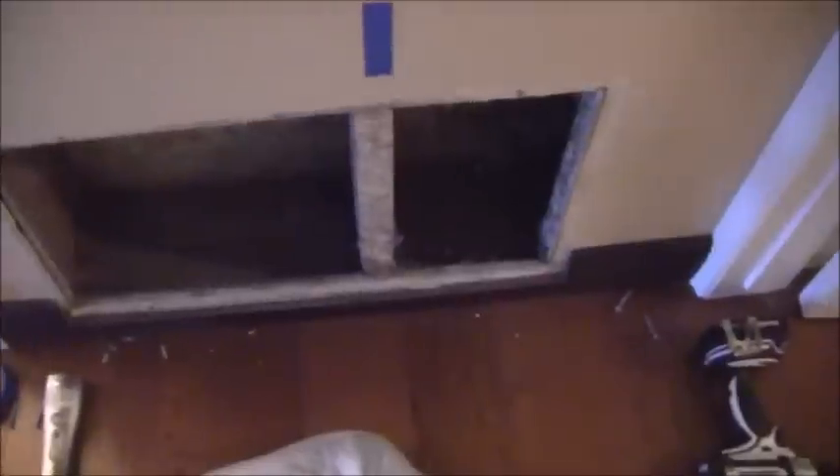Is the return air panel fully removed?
Yes.